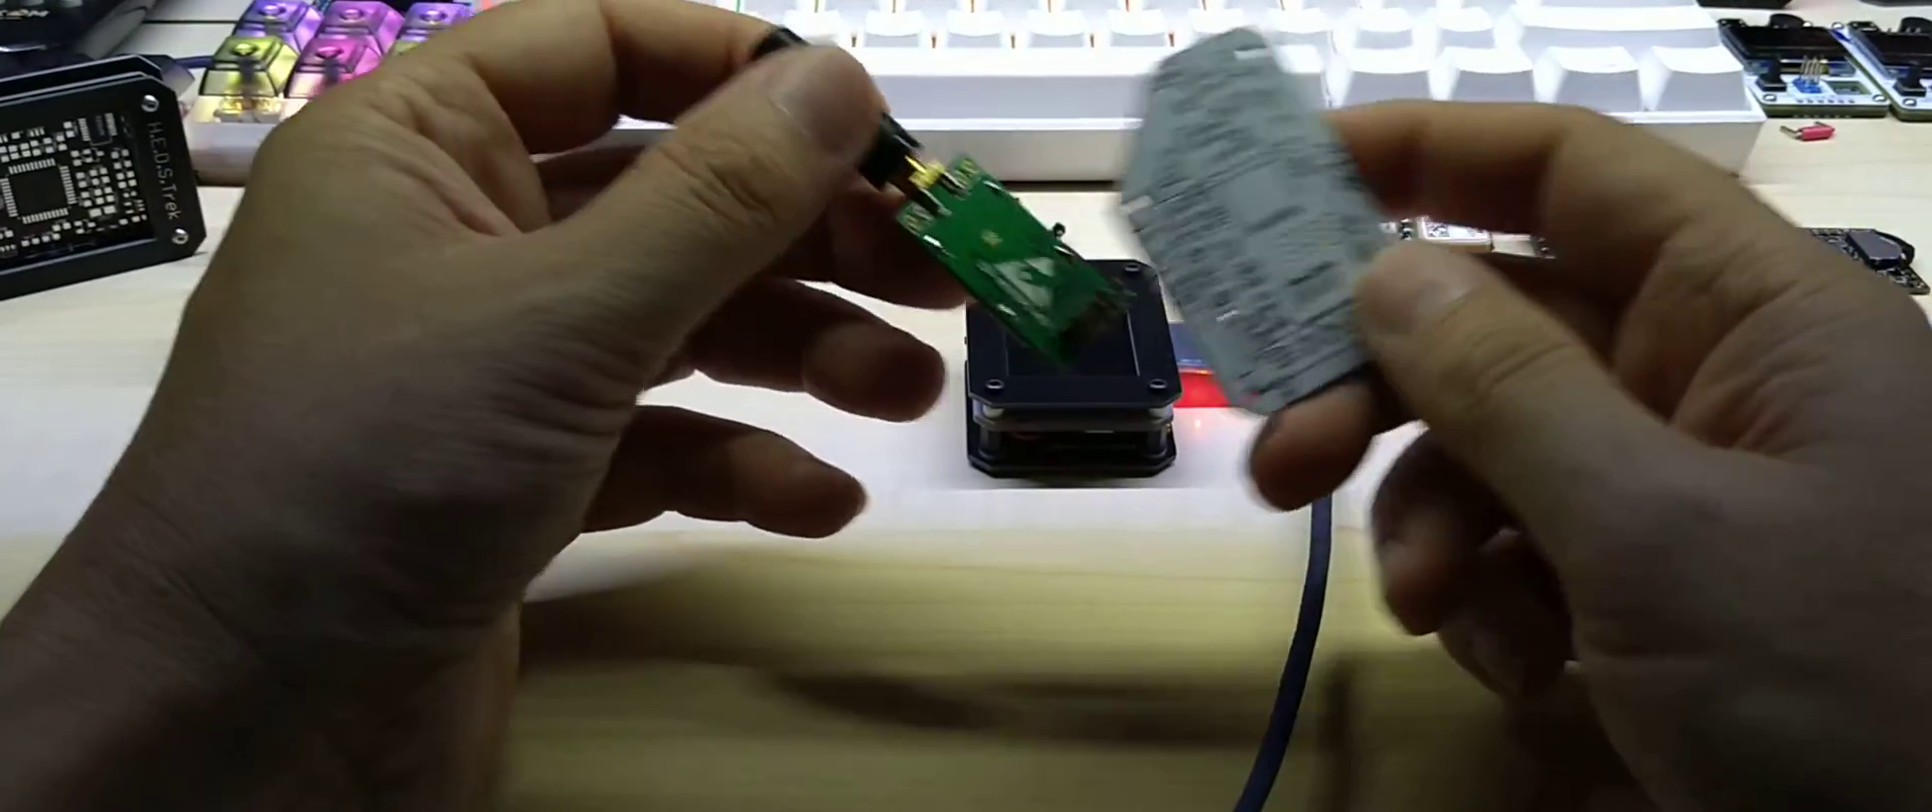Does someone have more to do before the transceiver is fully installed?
Yes.